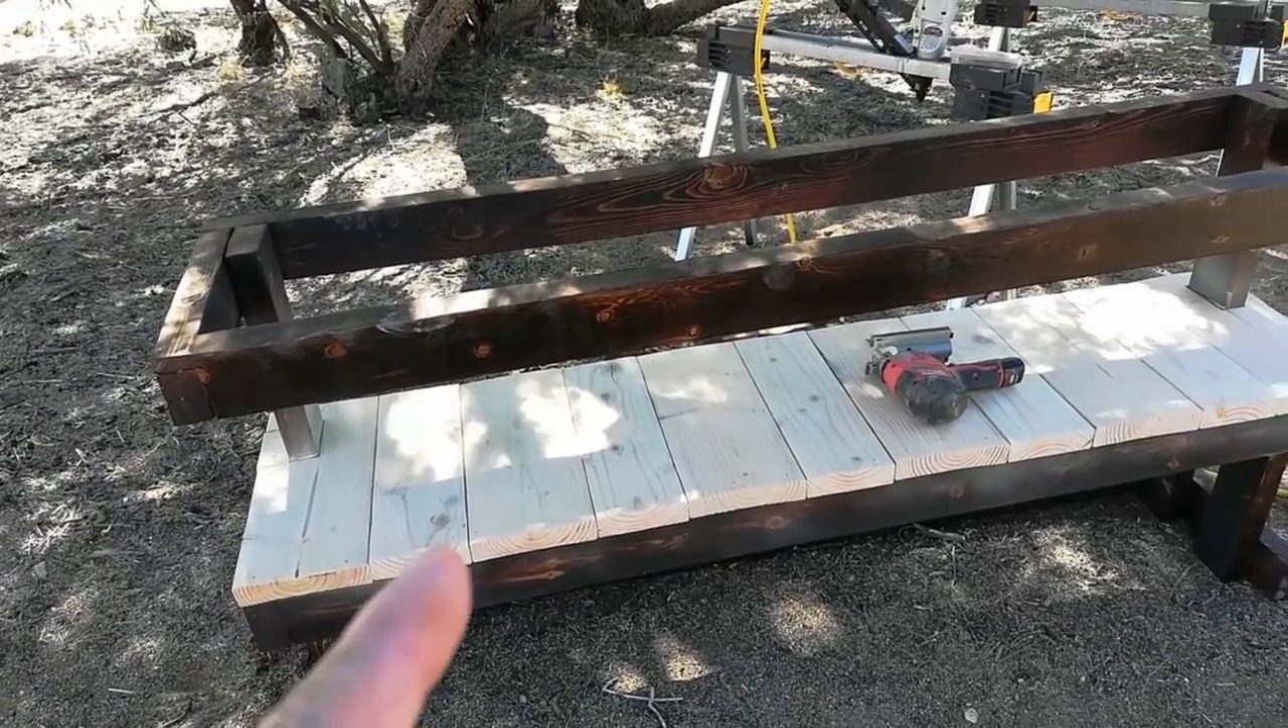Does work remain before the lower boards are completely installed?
No.